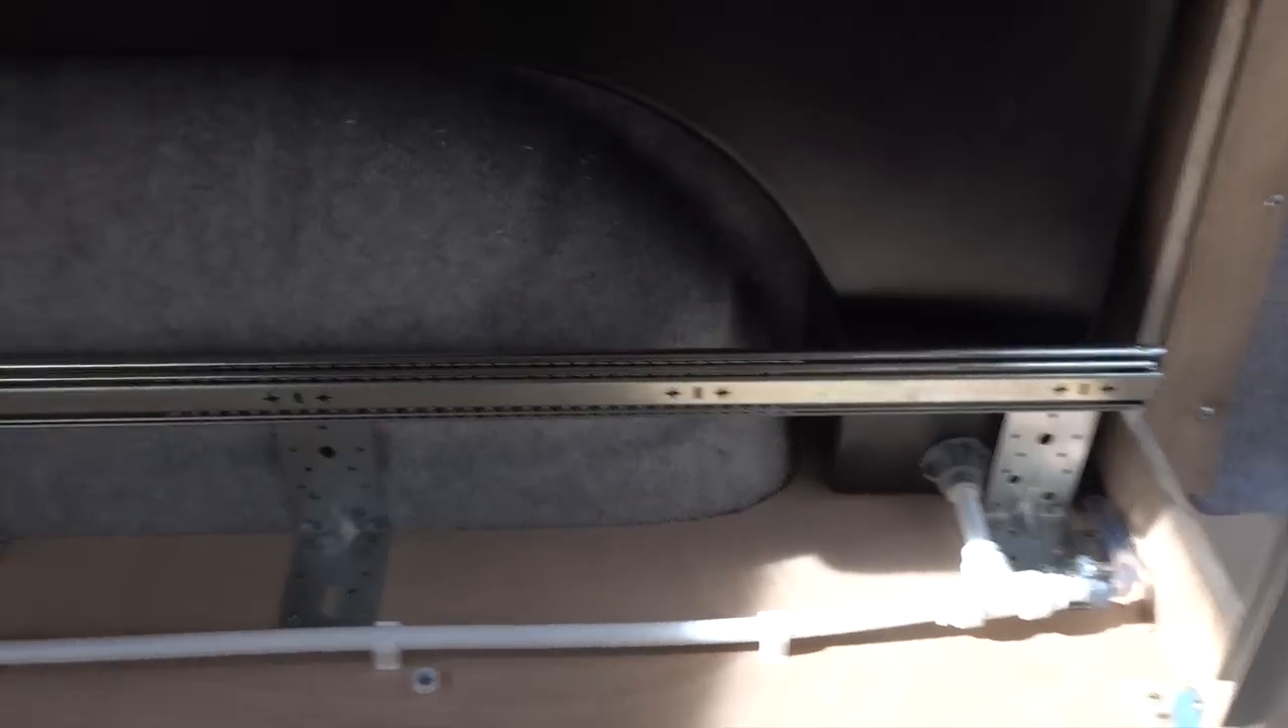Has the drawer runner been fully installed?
Yes.